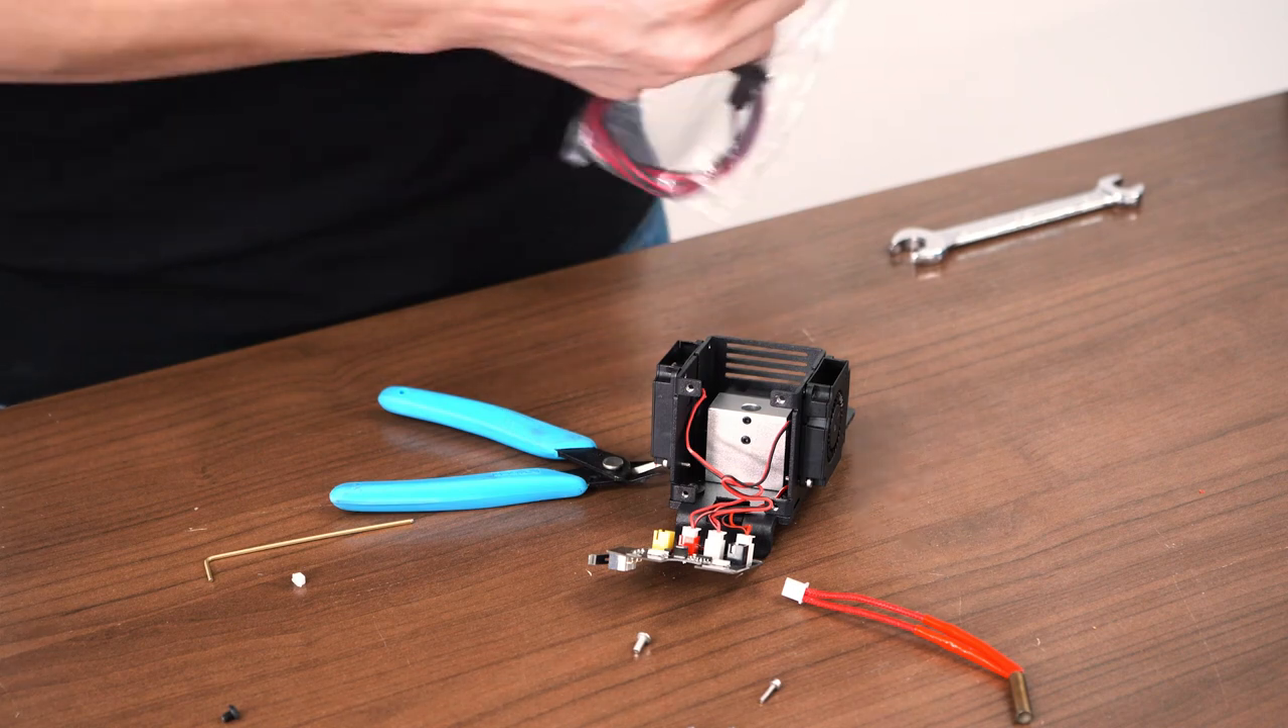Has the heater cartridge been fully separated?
Yes.